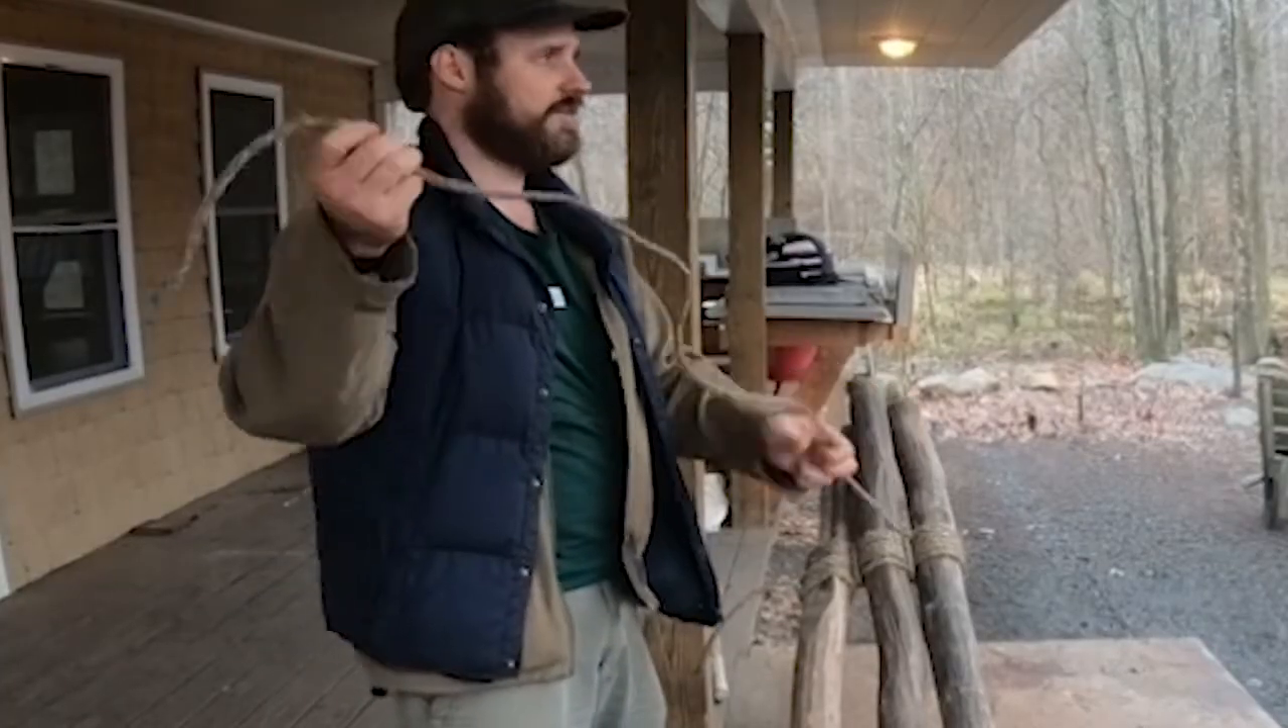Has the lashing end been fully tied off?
No.